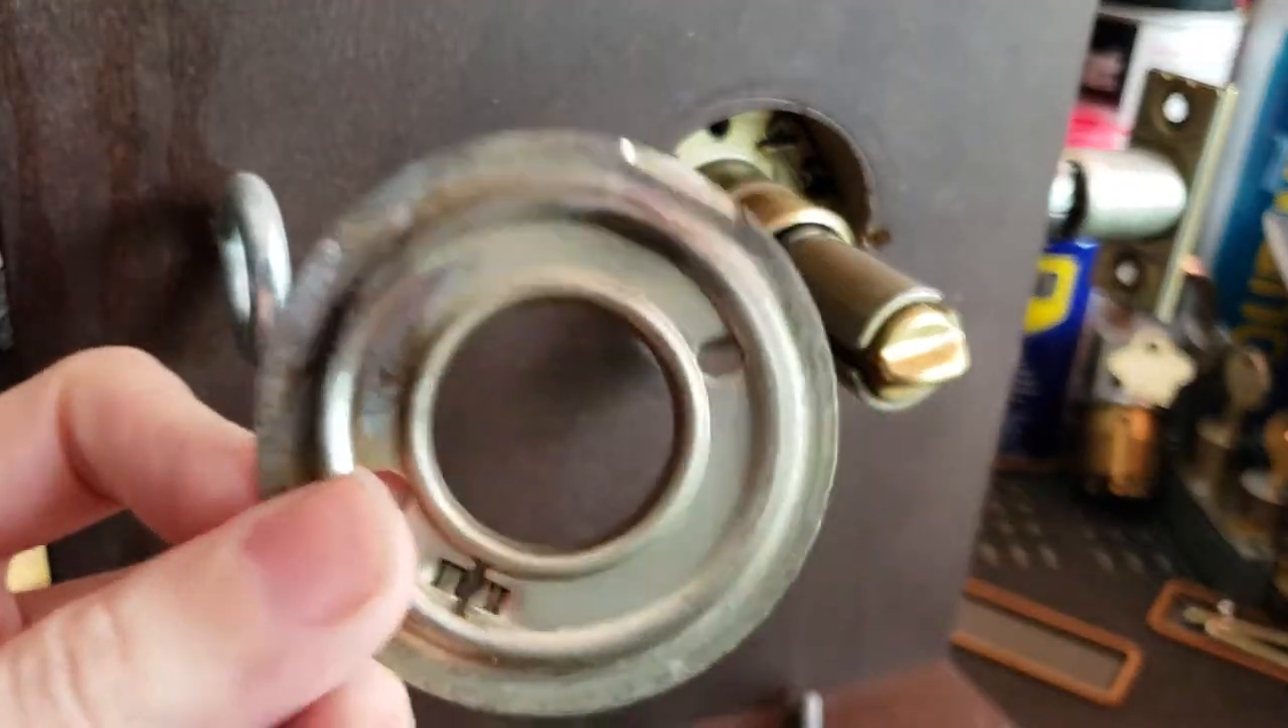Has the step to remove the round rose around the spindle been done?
Yes.